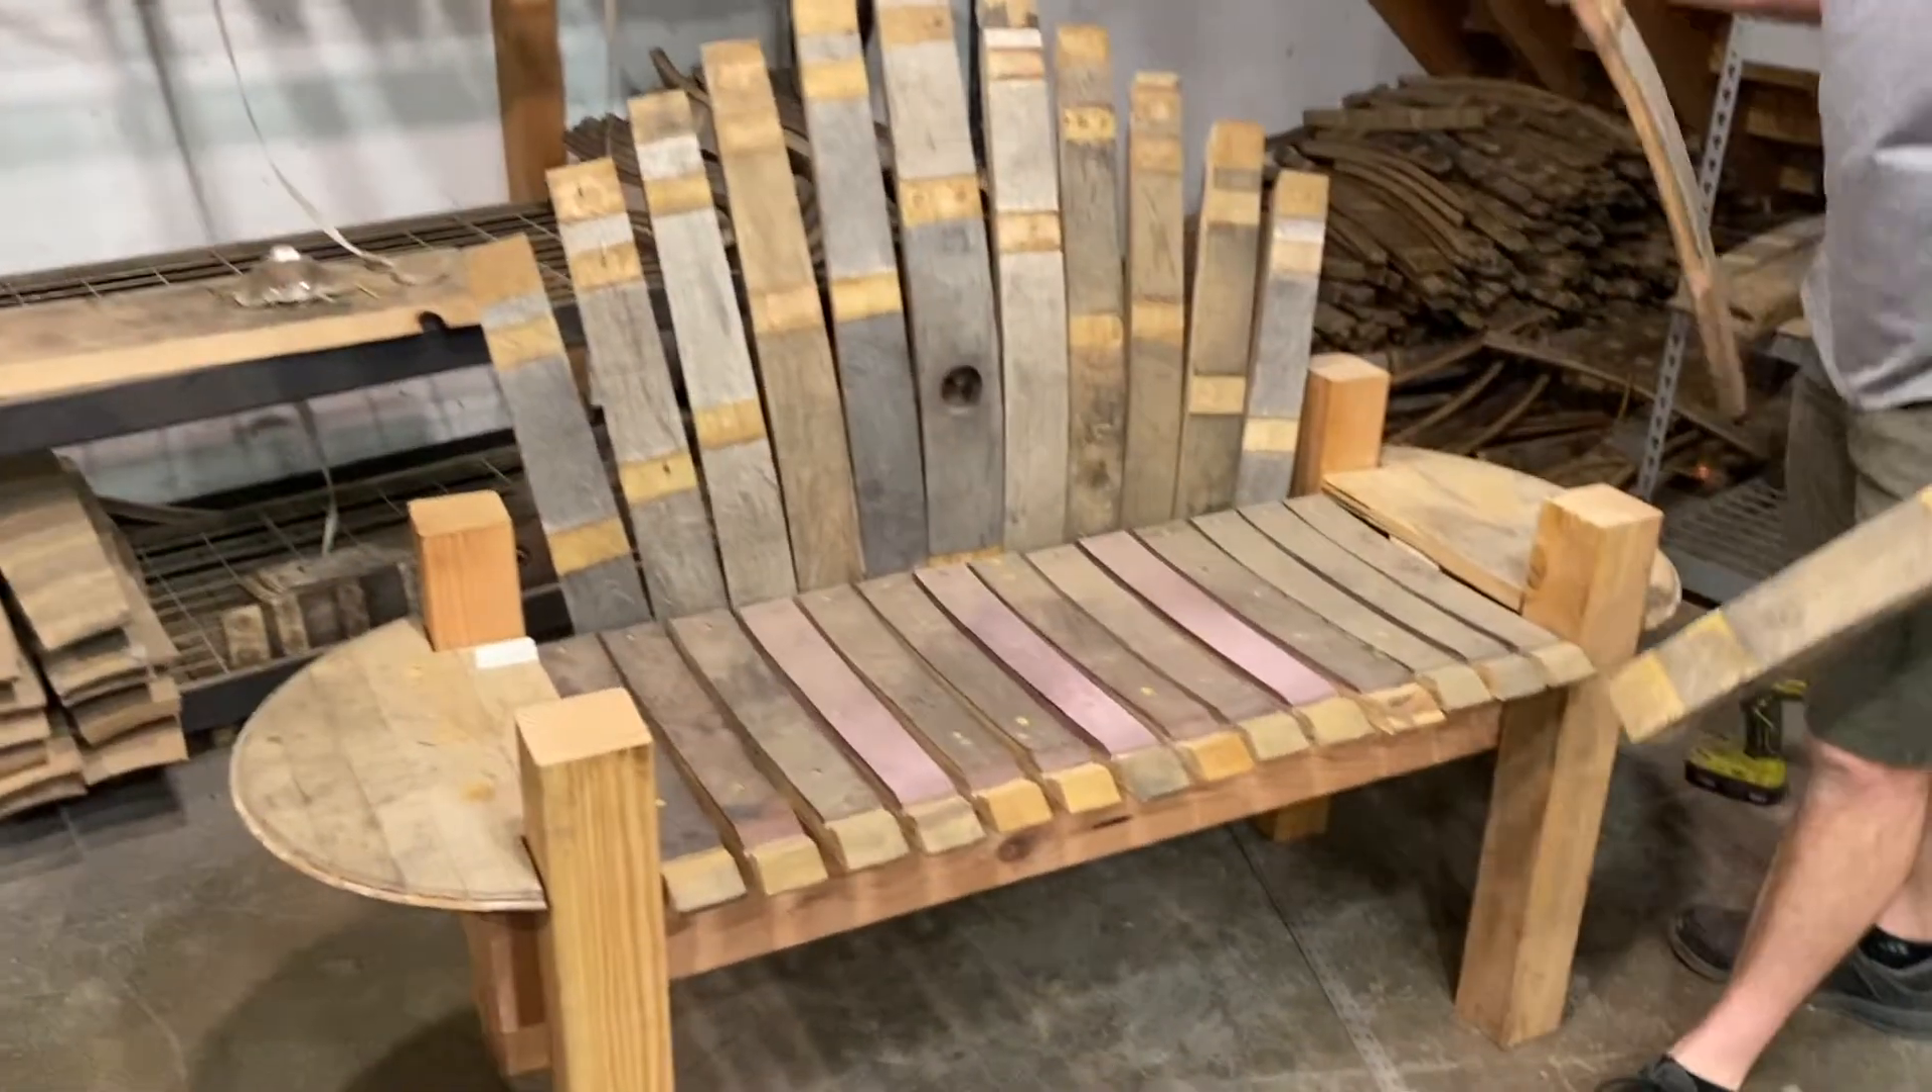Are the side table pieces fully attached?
Yes.